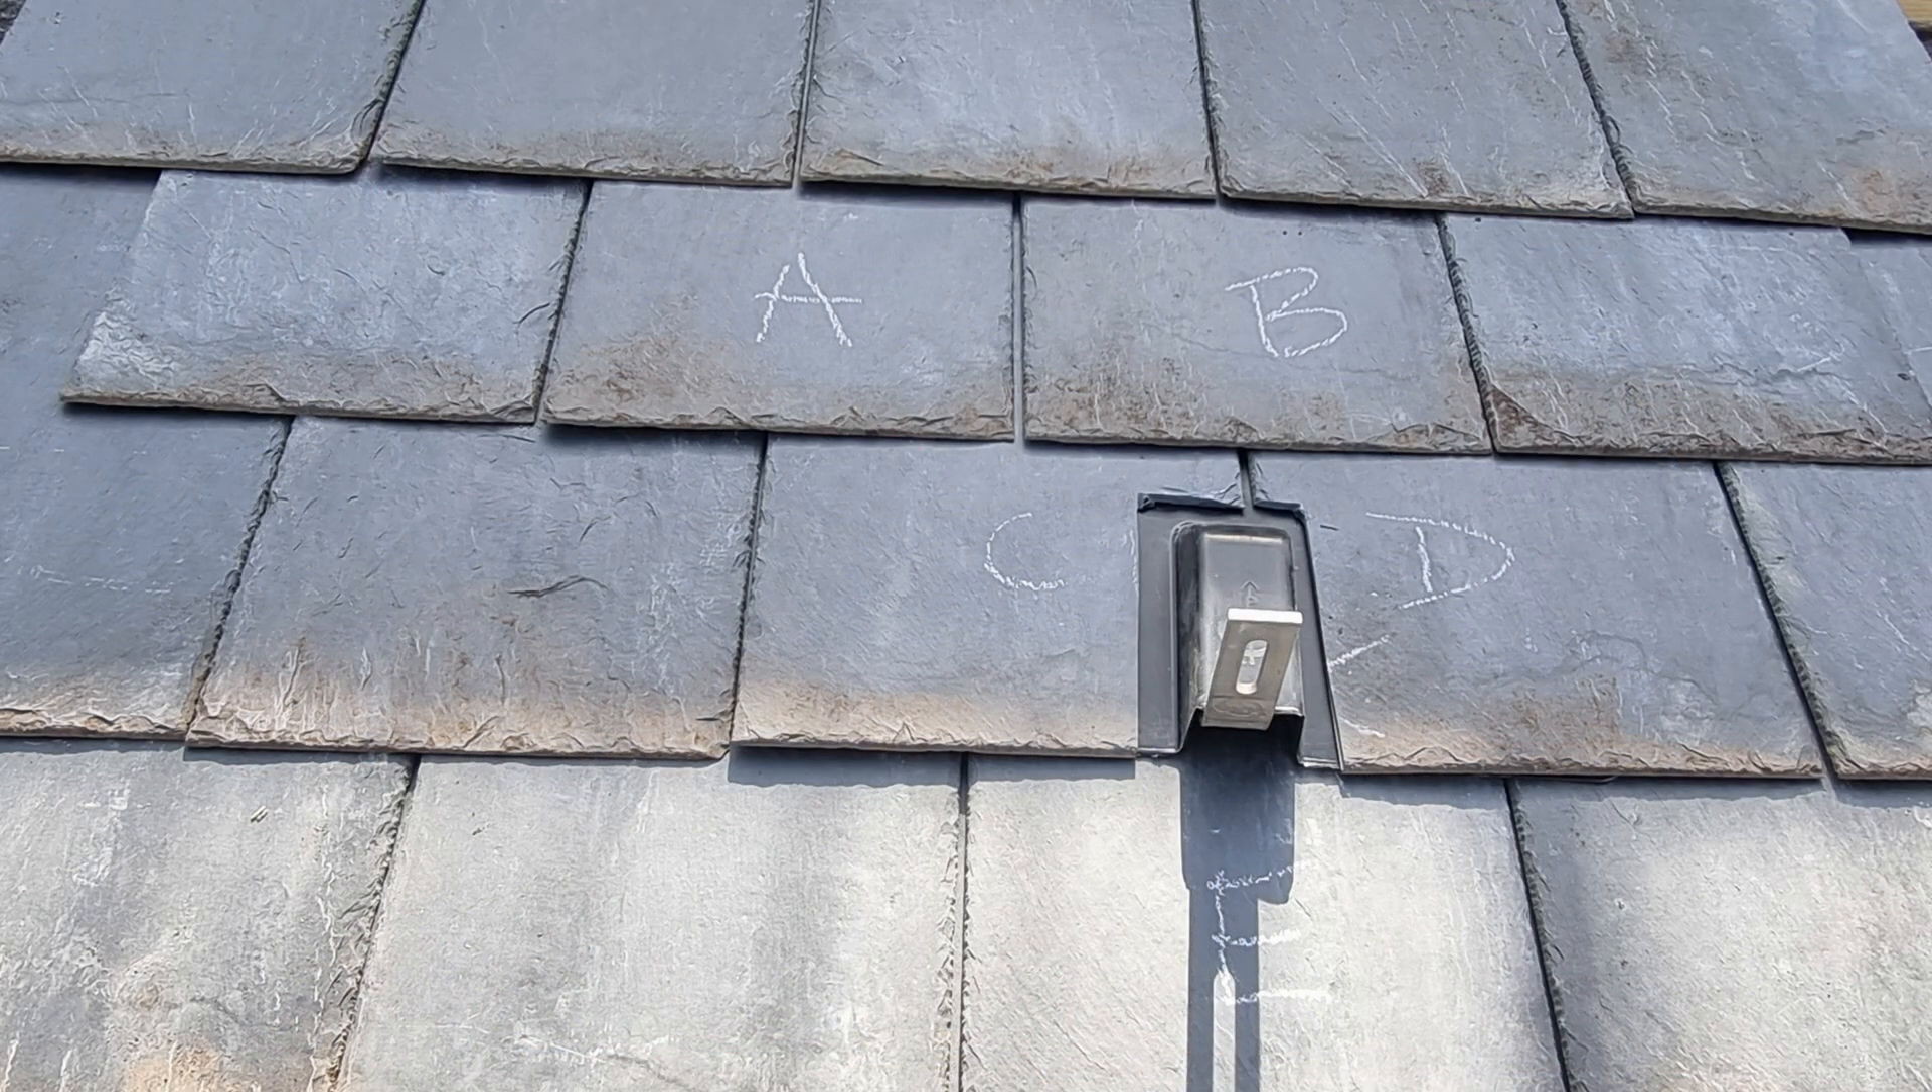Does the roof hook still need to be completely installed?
No.